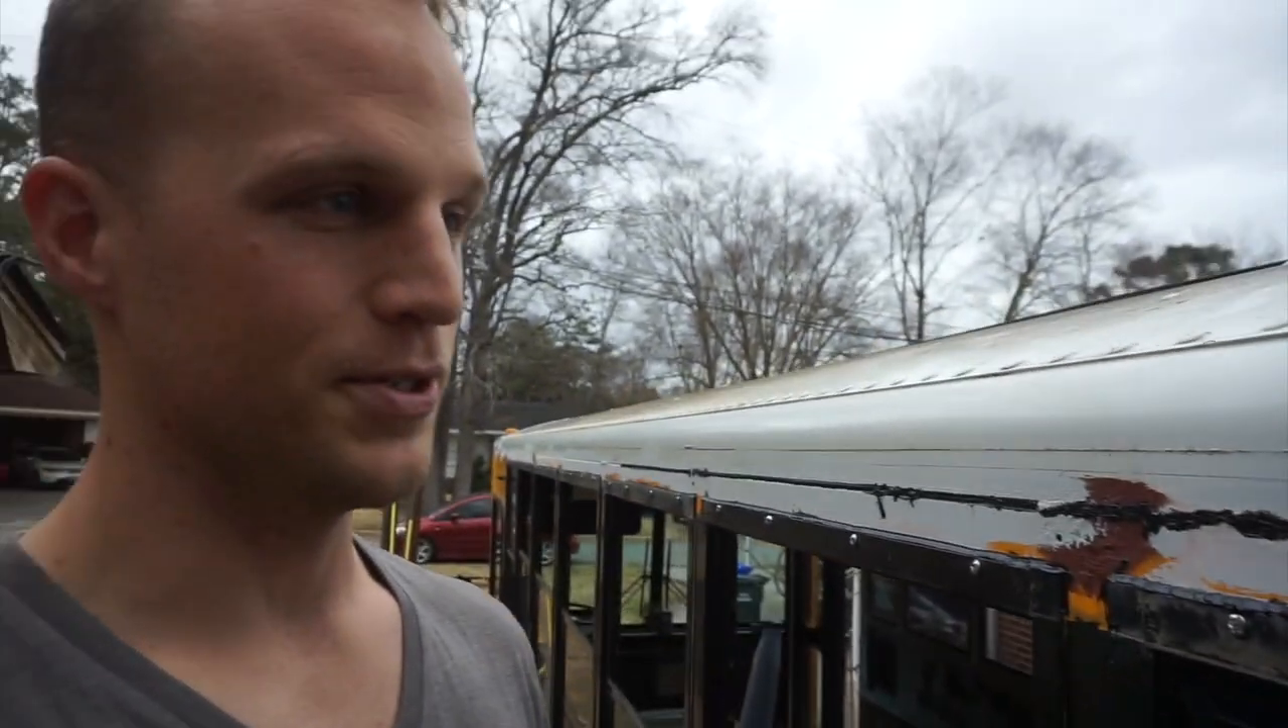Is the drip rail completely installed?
No.